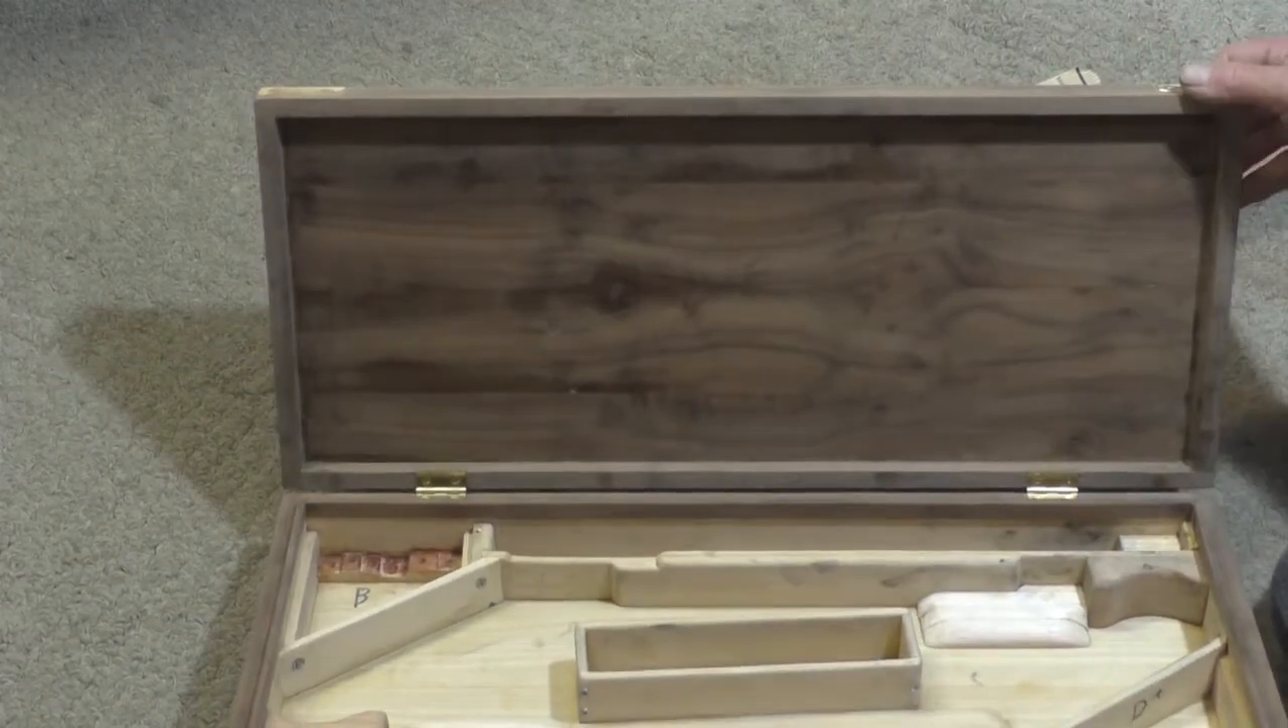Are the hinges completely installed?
Yes.